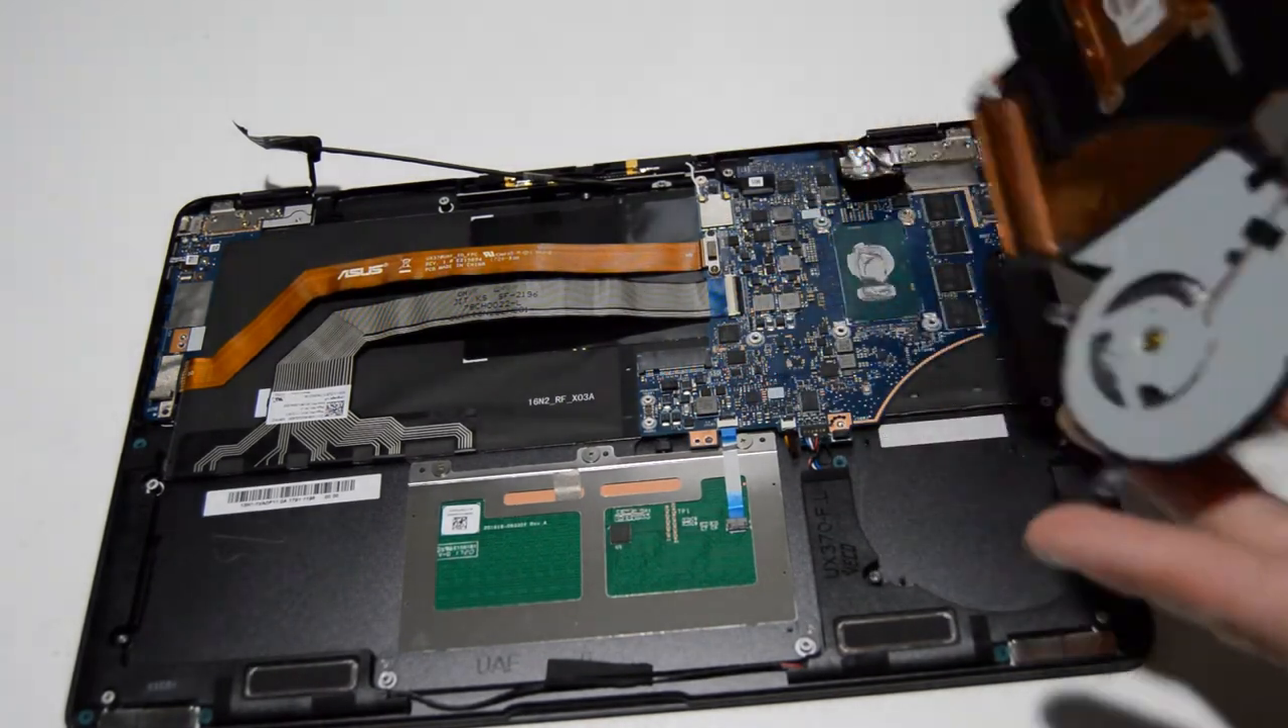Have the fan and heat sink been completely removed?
Yes.